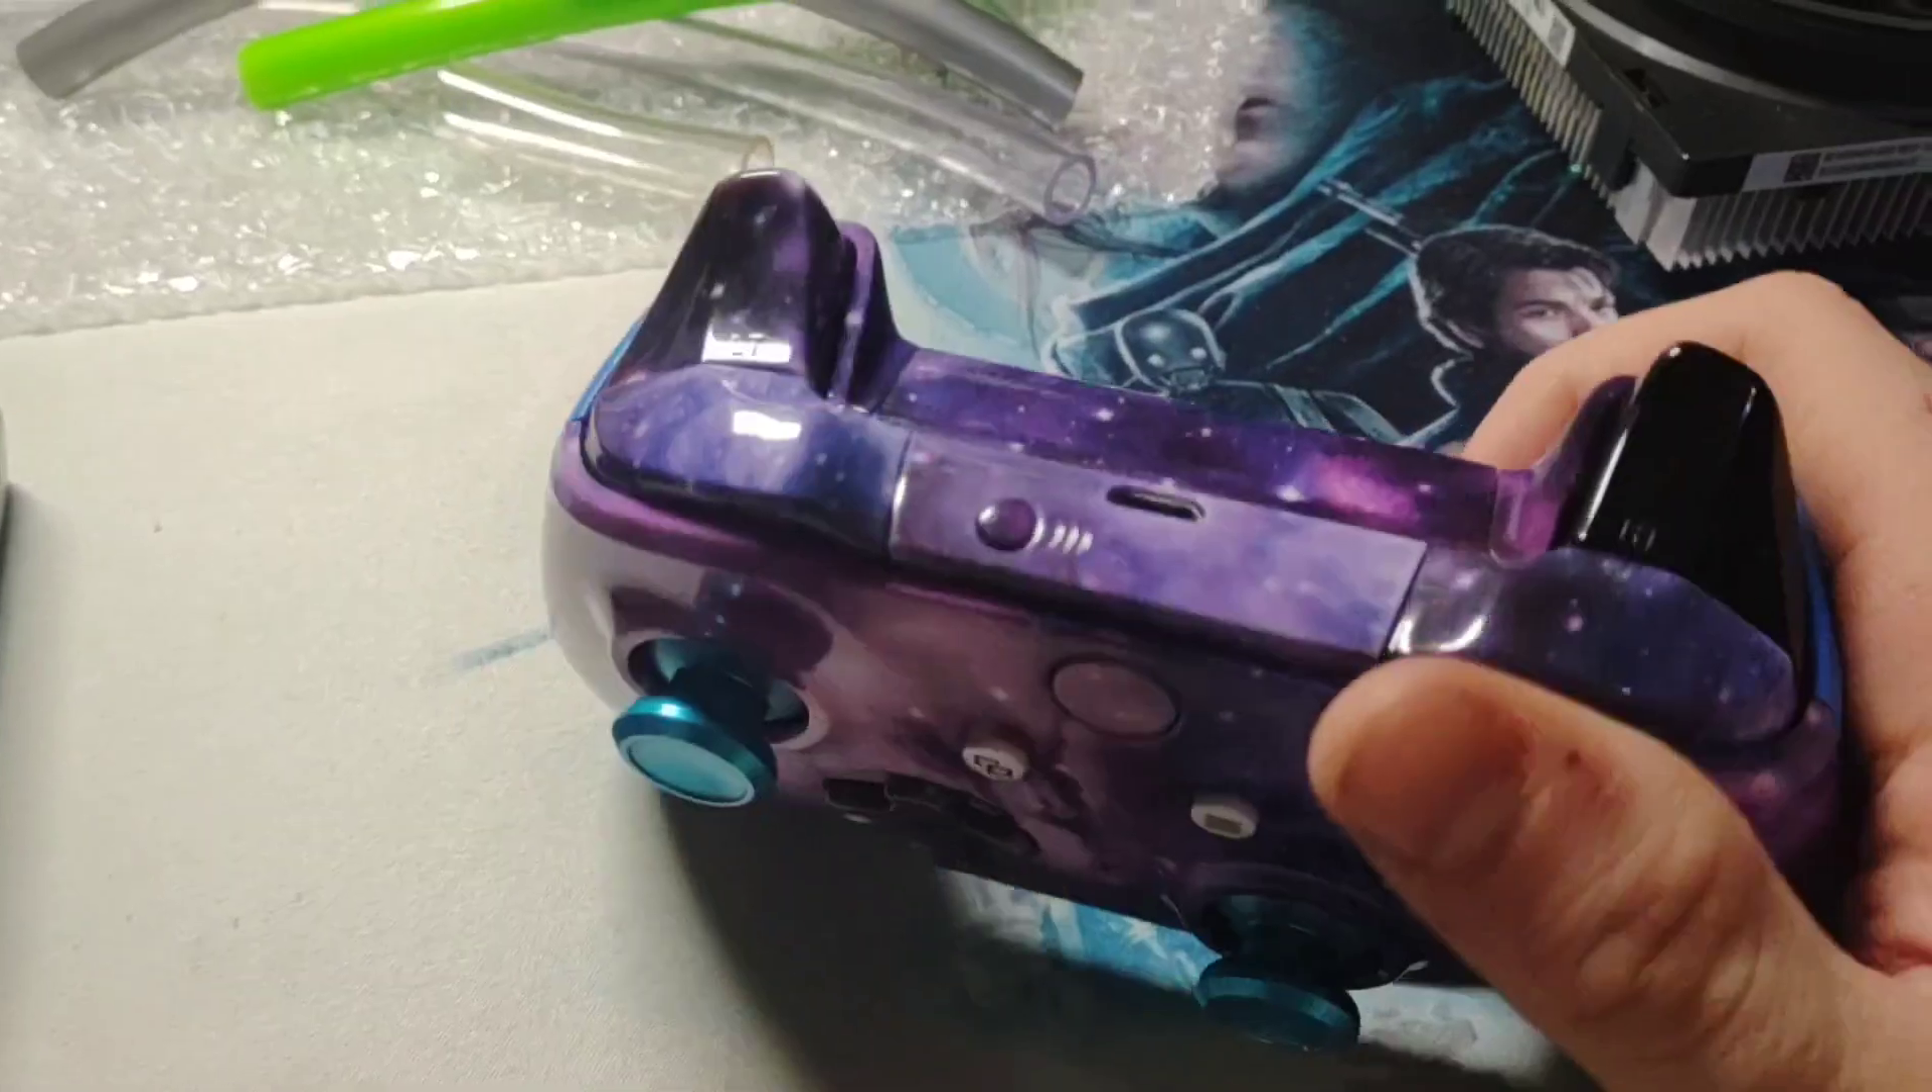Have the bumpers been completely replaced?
Yes.